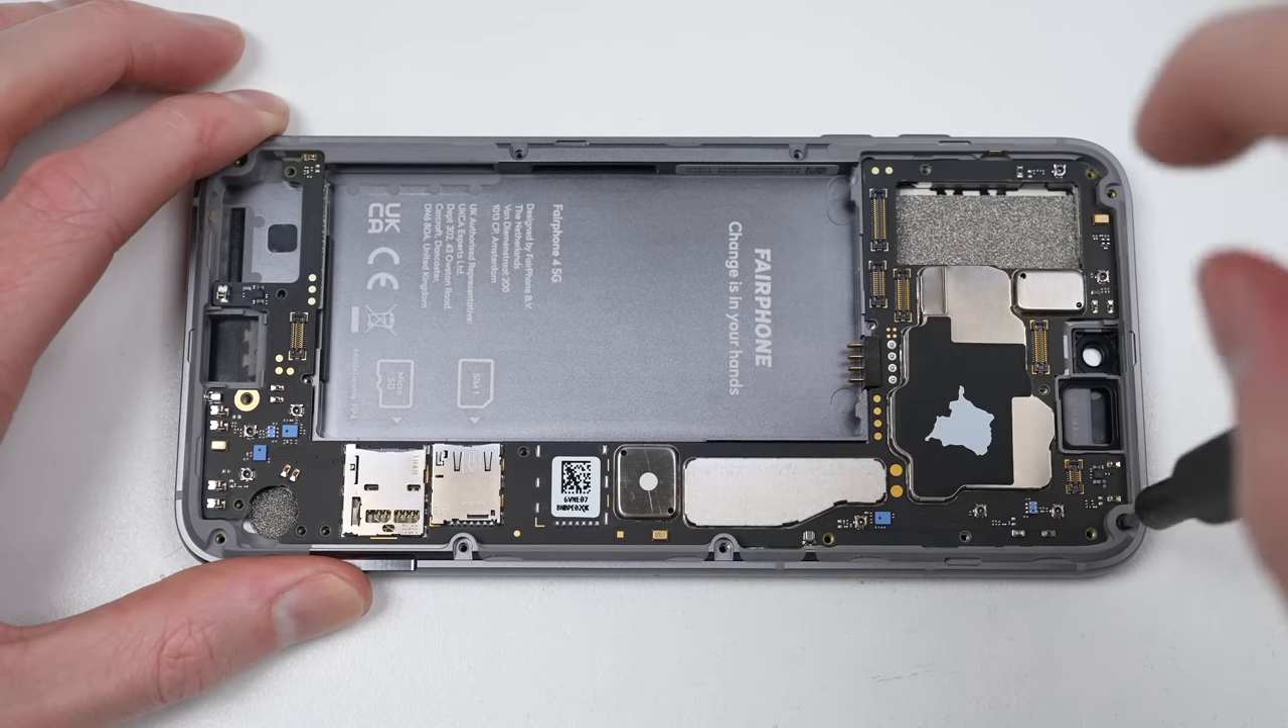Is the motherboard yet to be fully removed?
Yes.